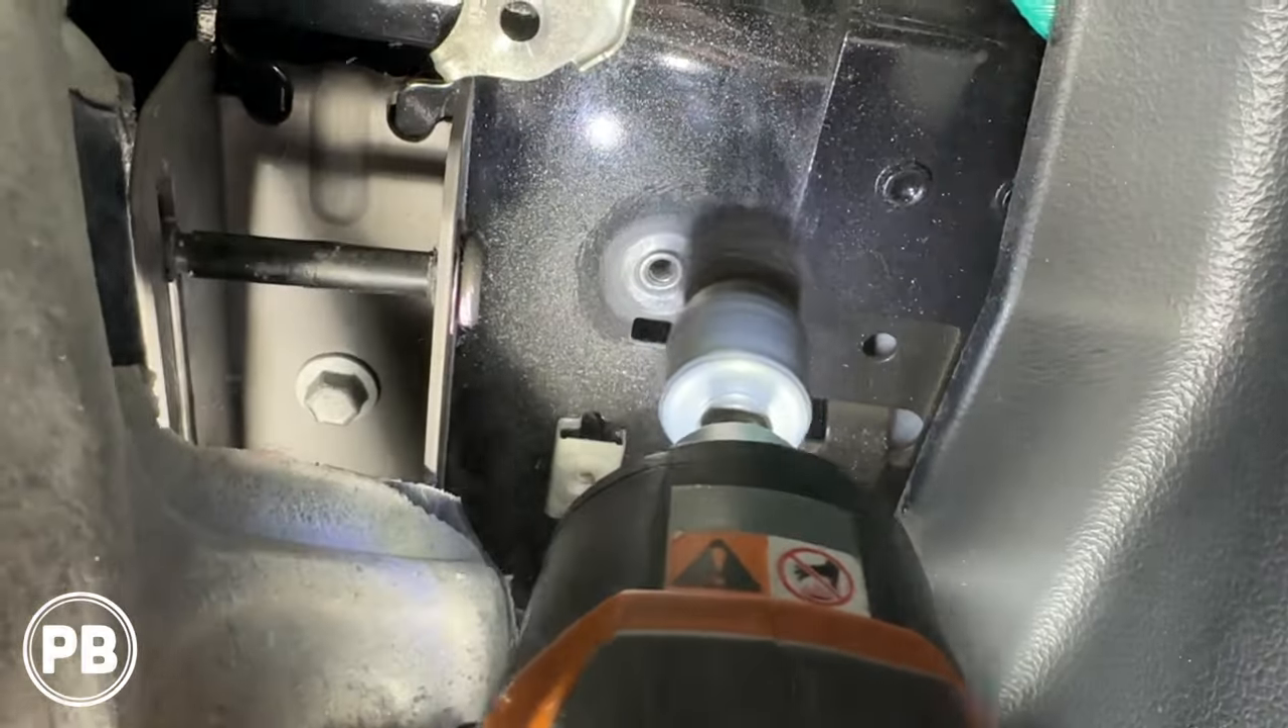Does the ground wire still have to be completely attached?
Yes.